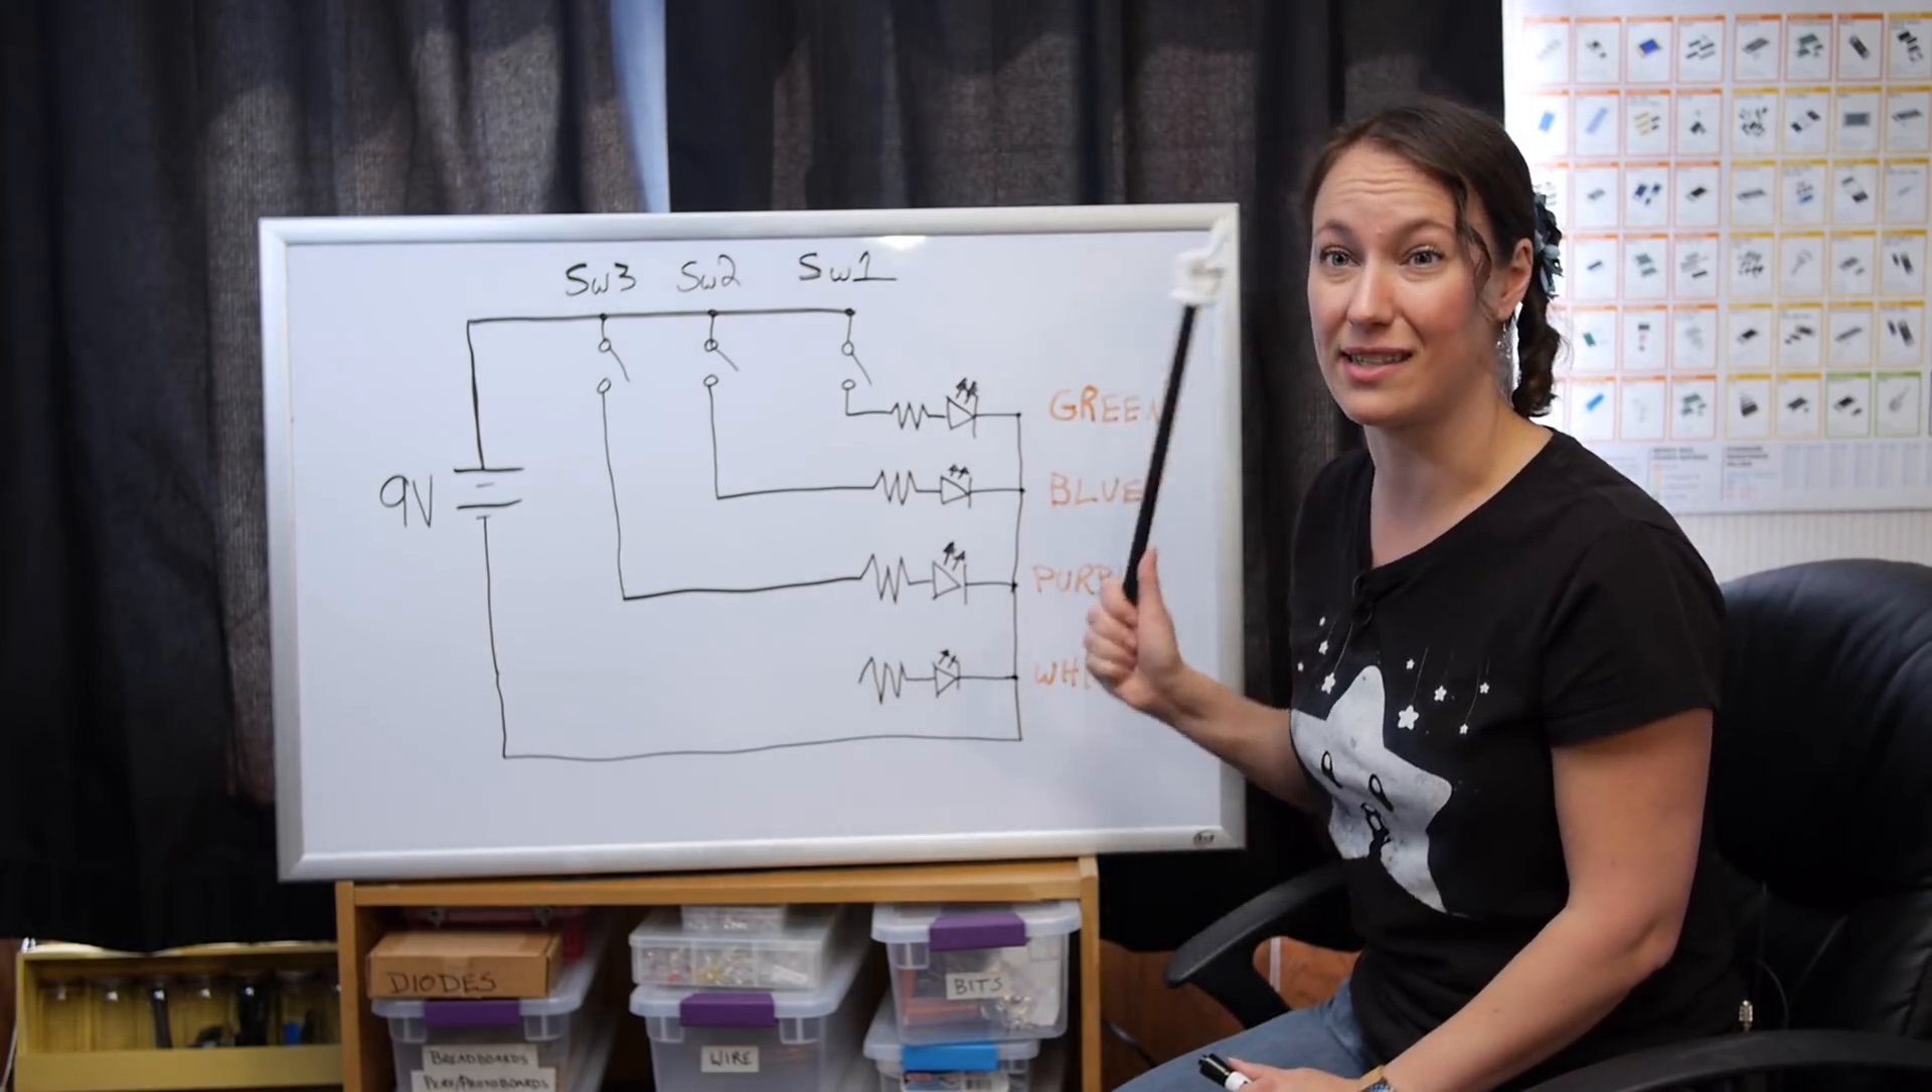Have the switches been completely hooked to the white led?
No.